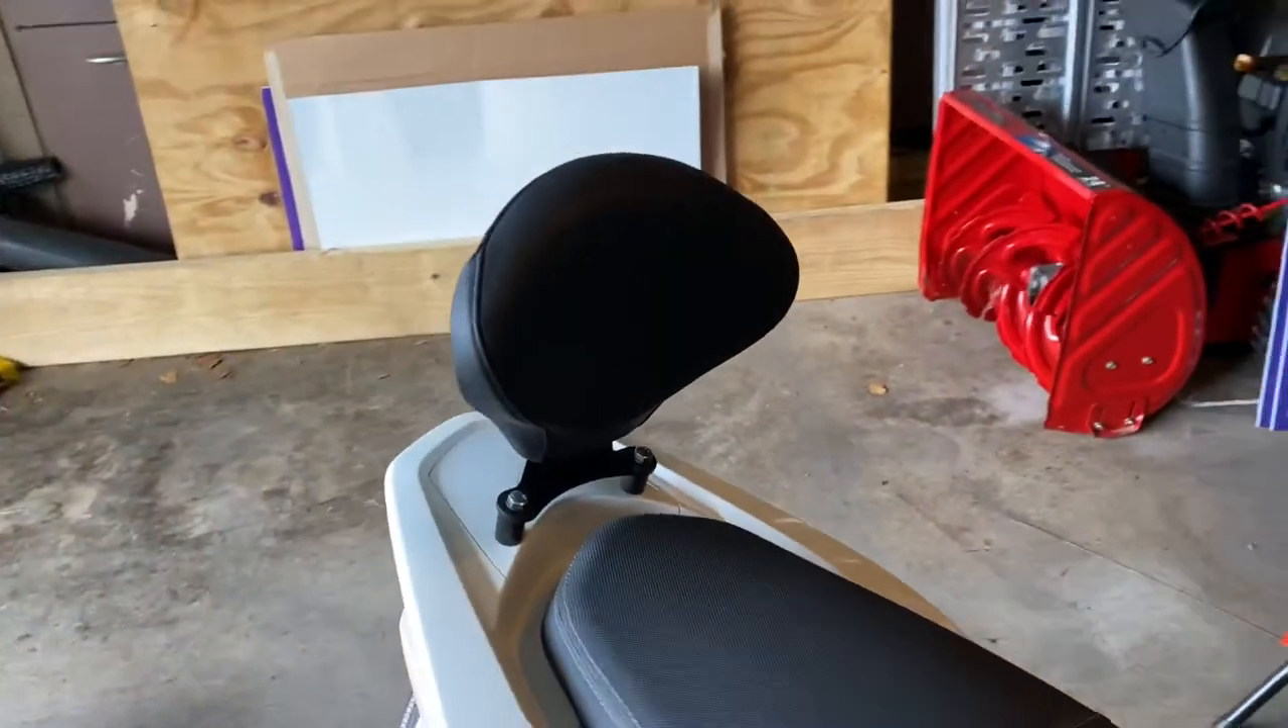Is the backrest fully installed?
Yes.